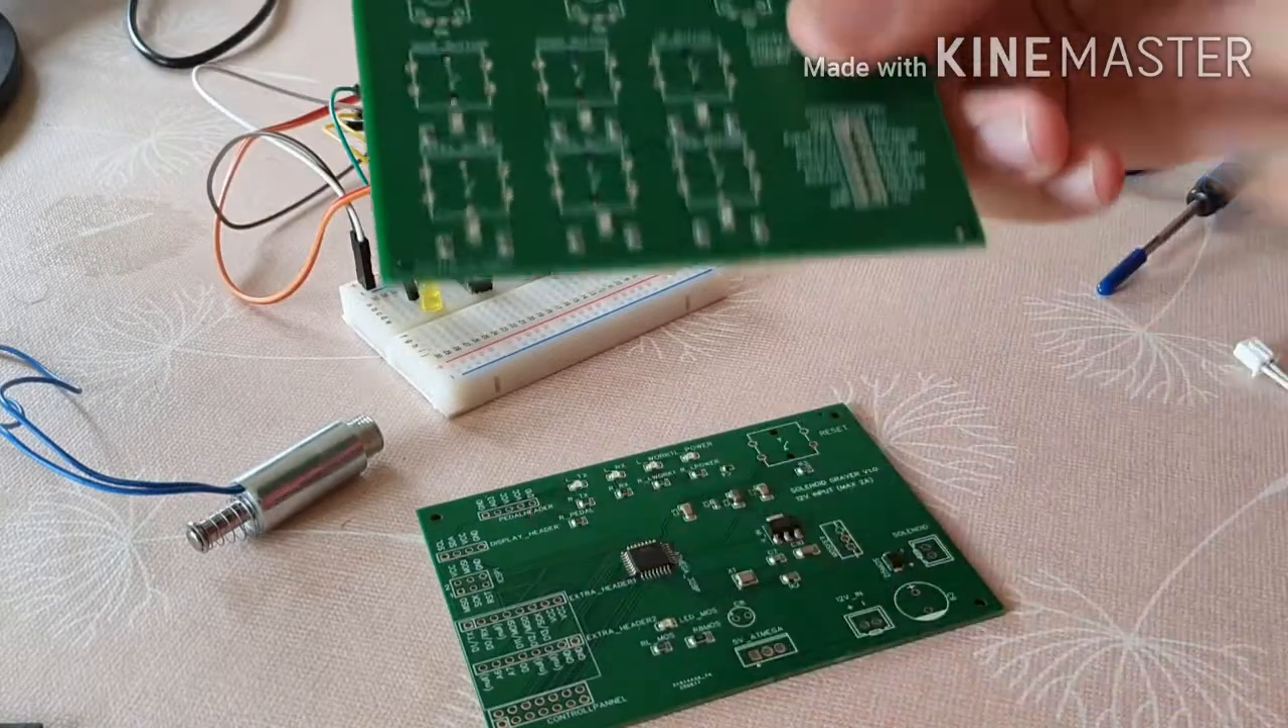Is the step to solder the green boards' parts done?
No.